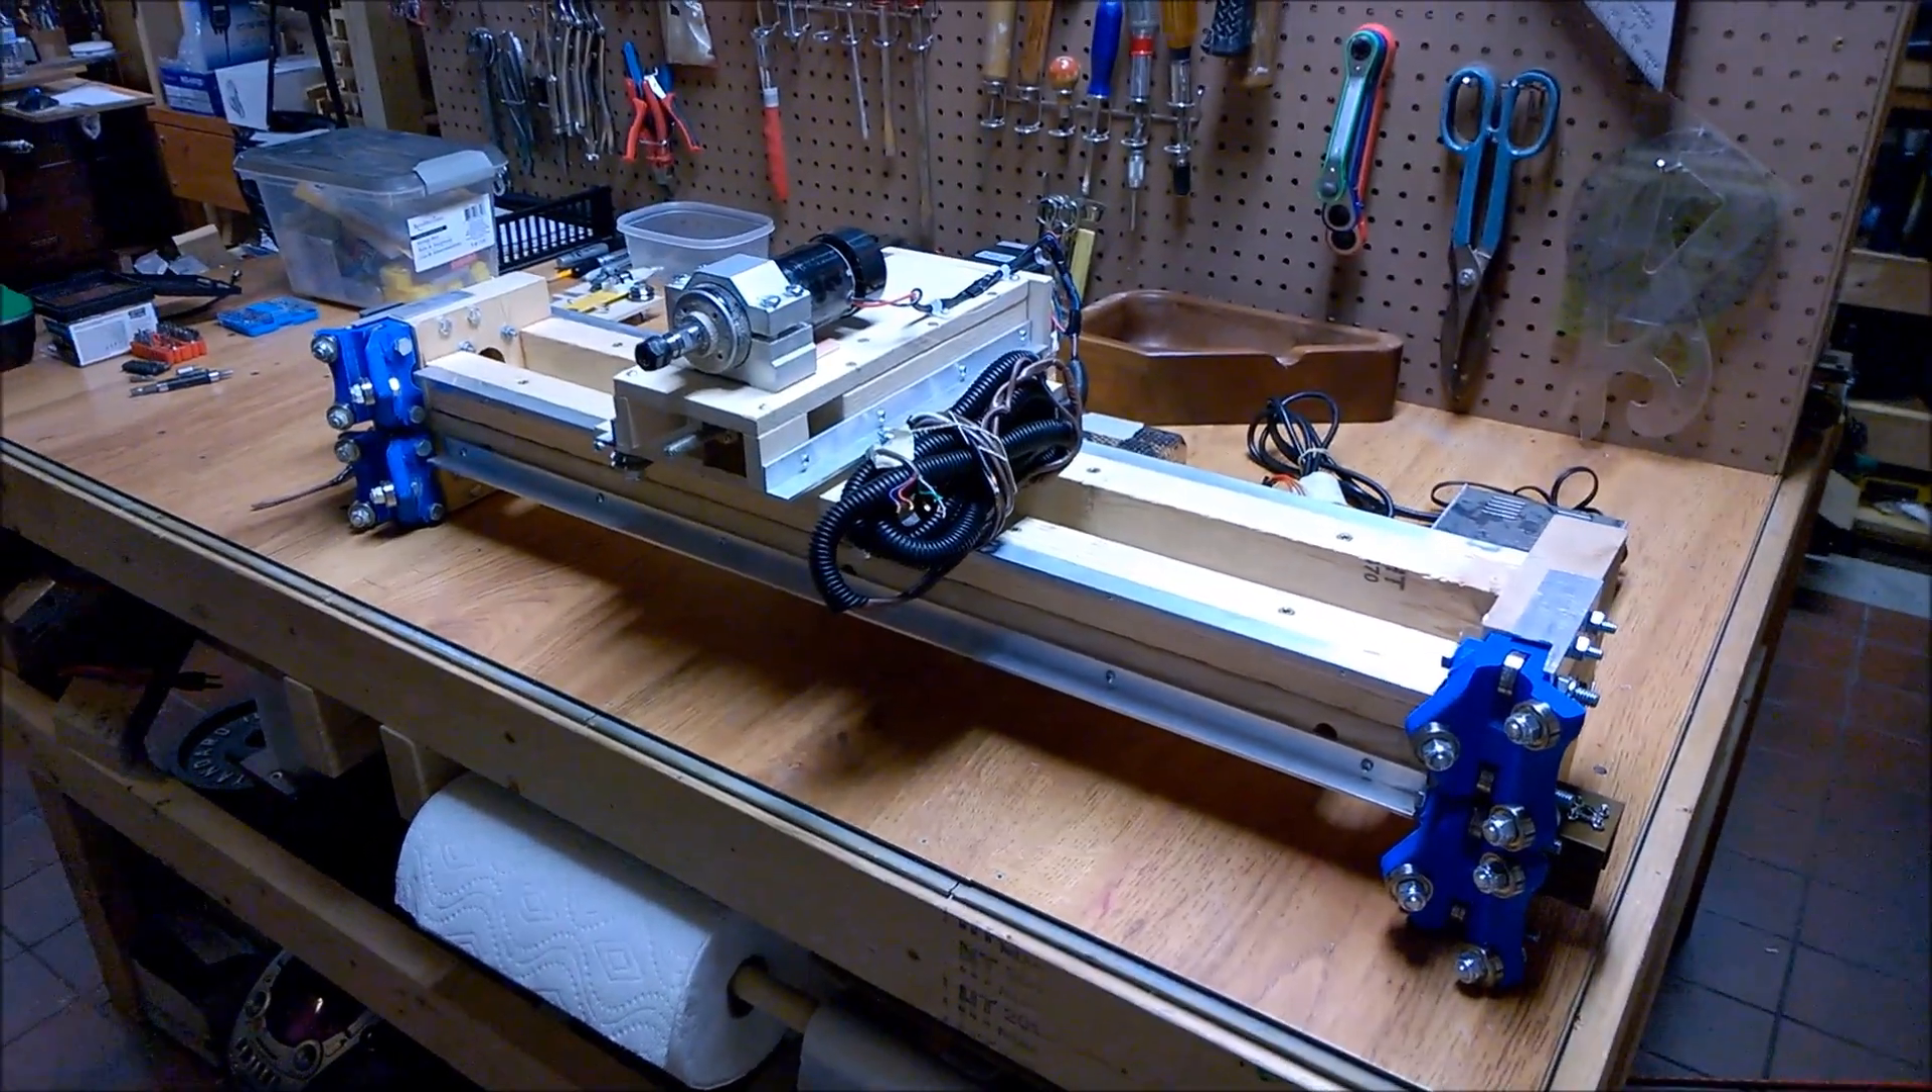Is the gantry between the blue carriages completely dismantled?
No.